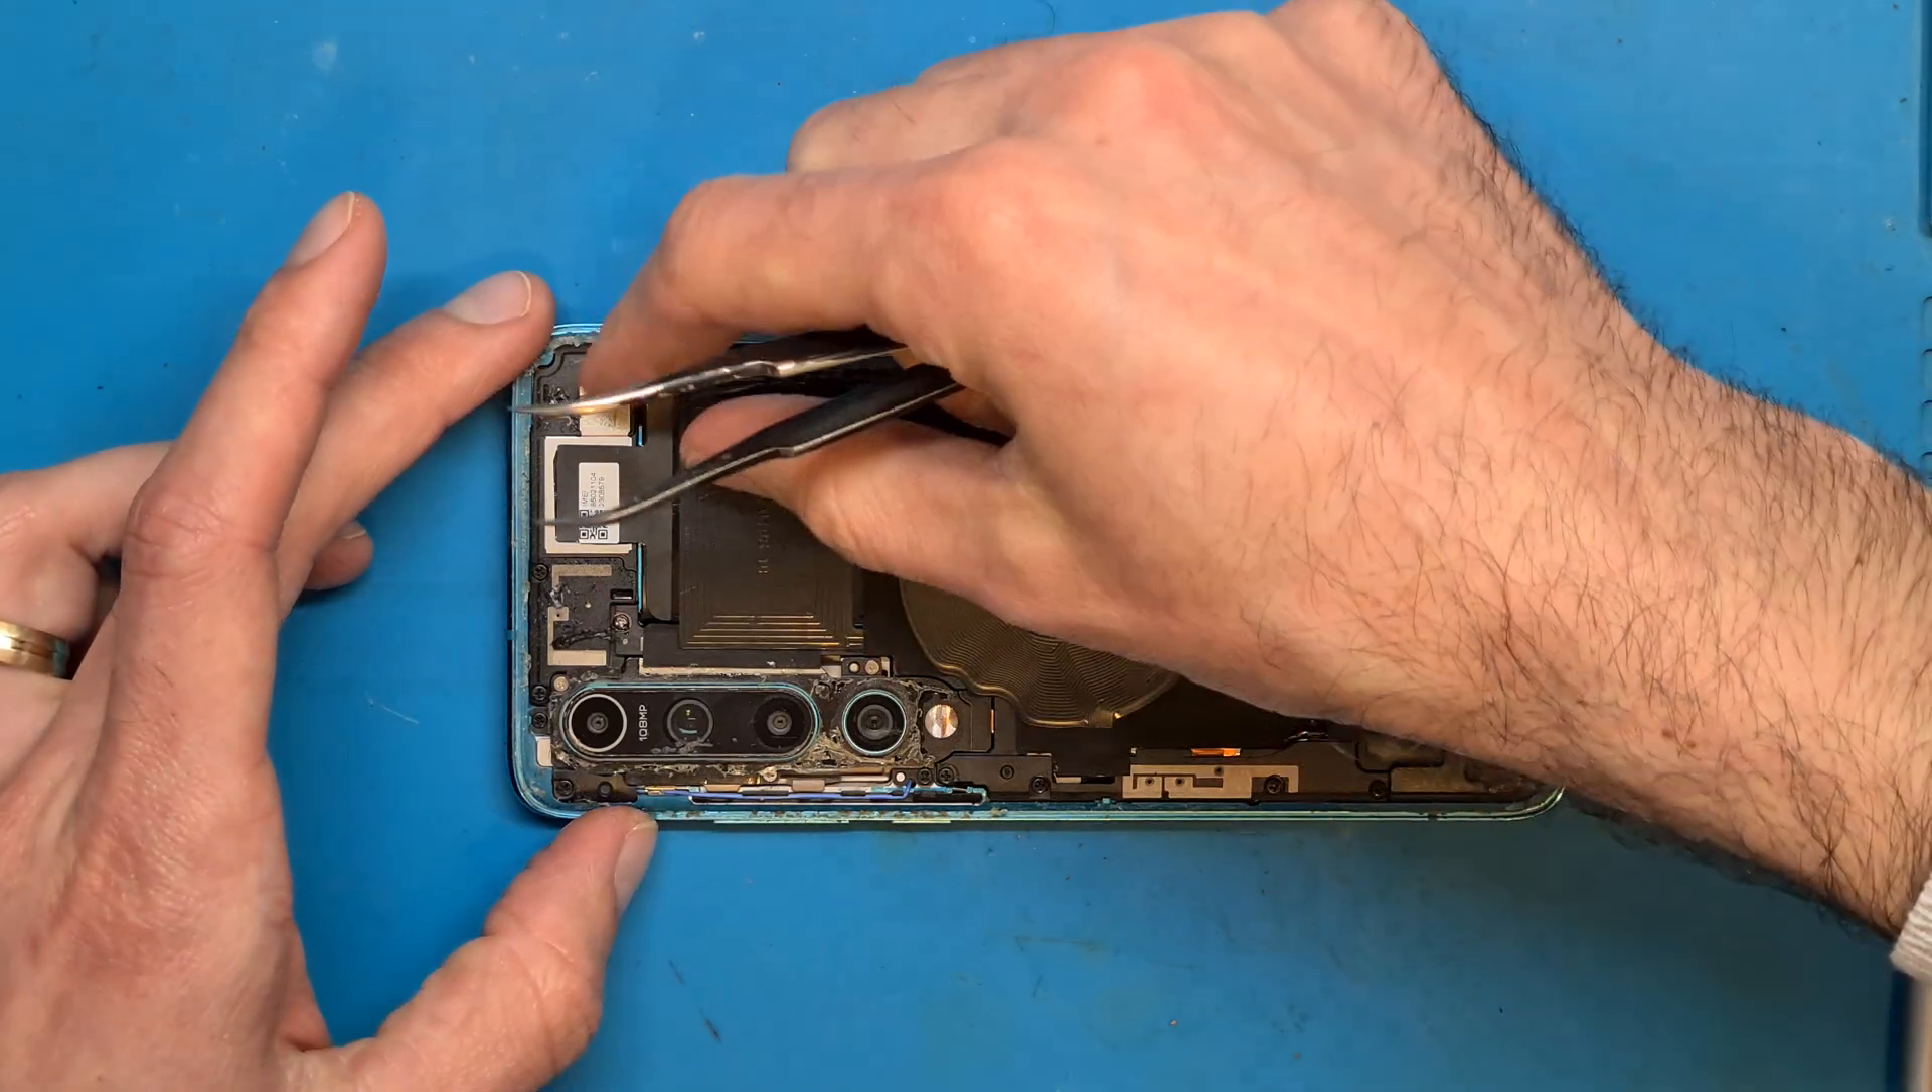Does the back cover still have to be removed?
No.